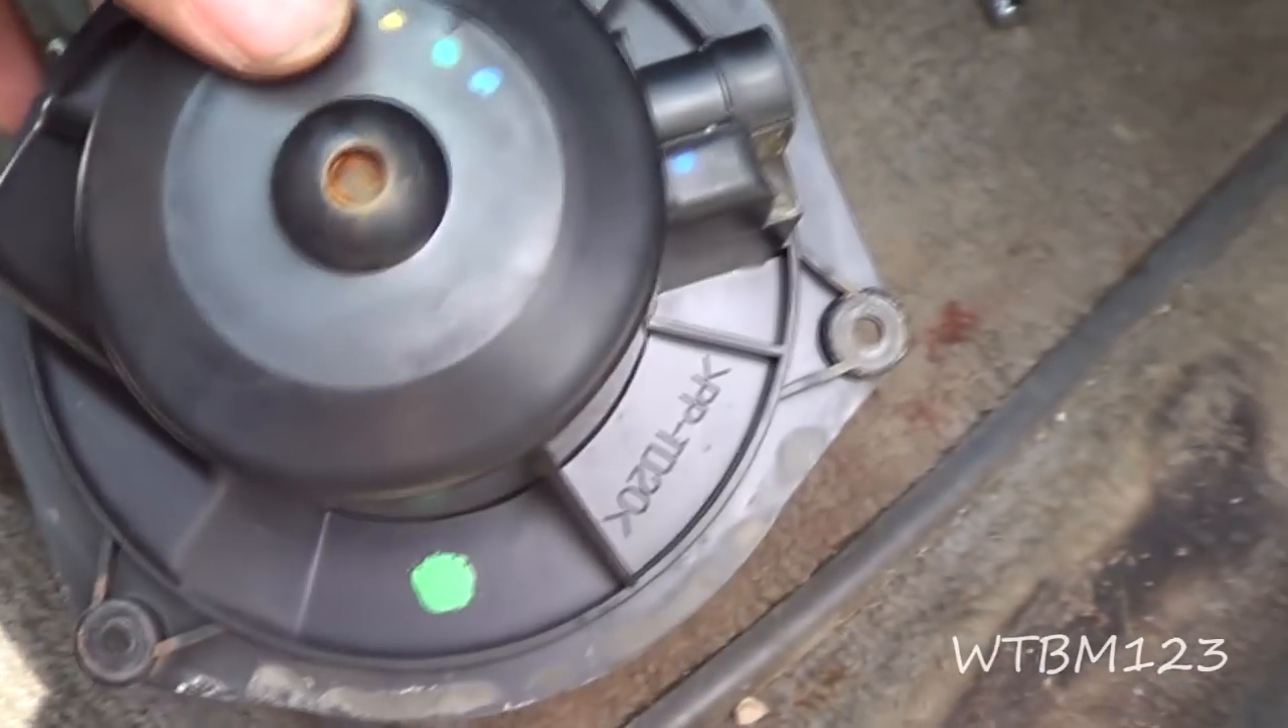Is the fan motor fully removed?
Yes.